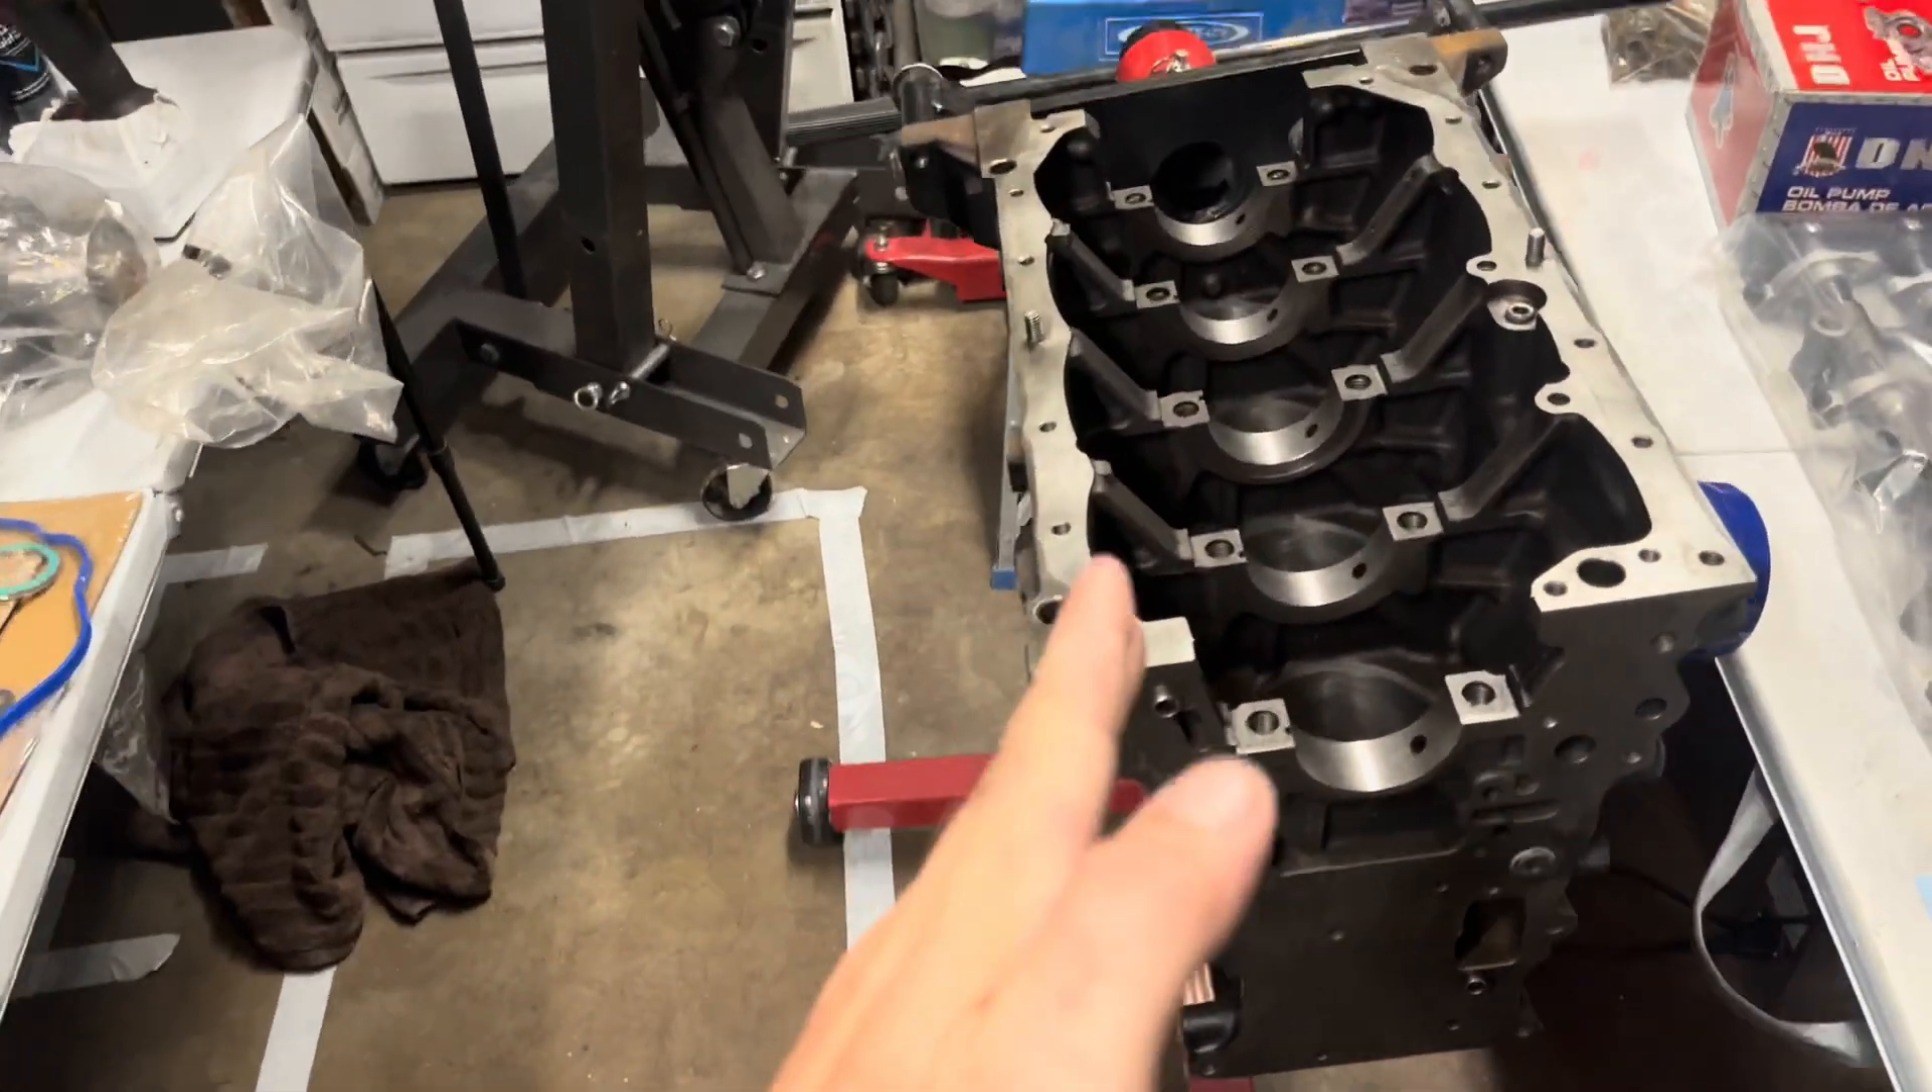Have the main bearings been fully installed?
No.